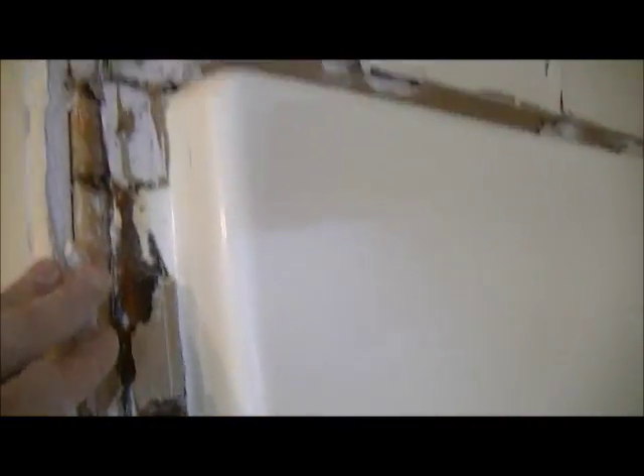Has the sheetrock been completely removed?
No.